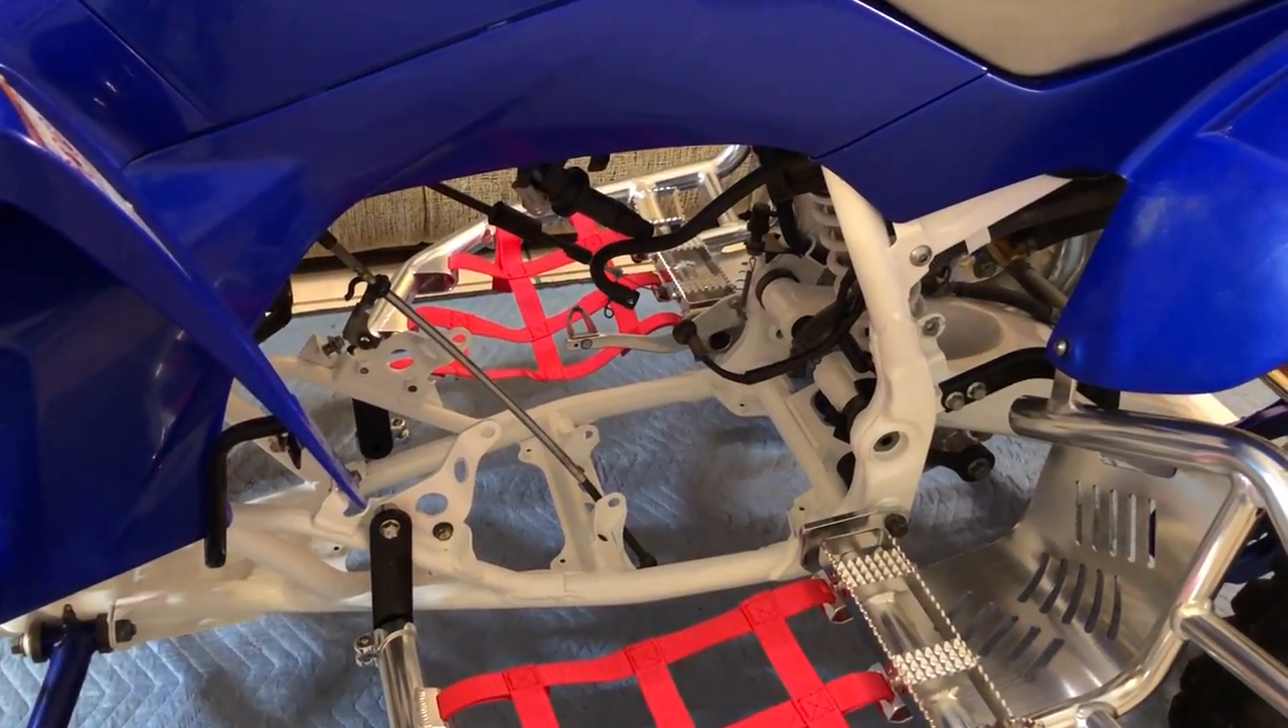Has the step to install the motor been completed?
No.